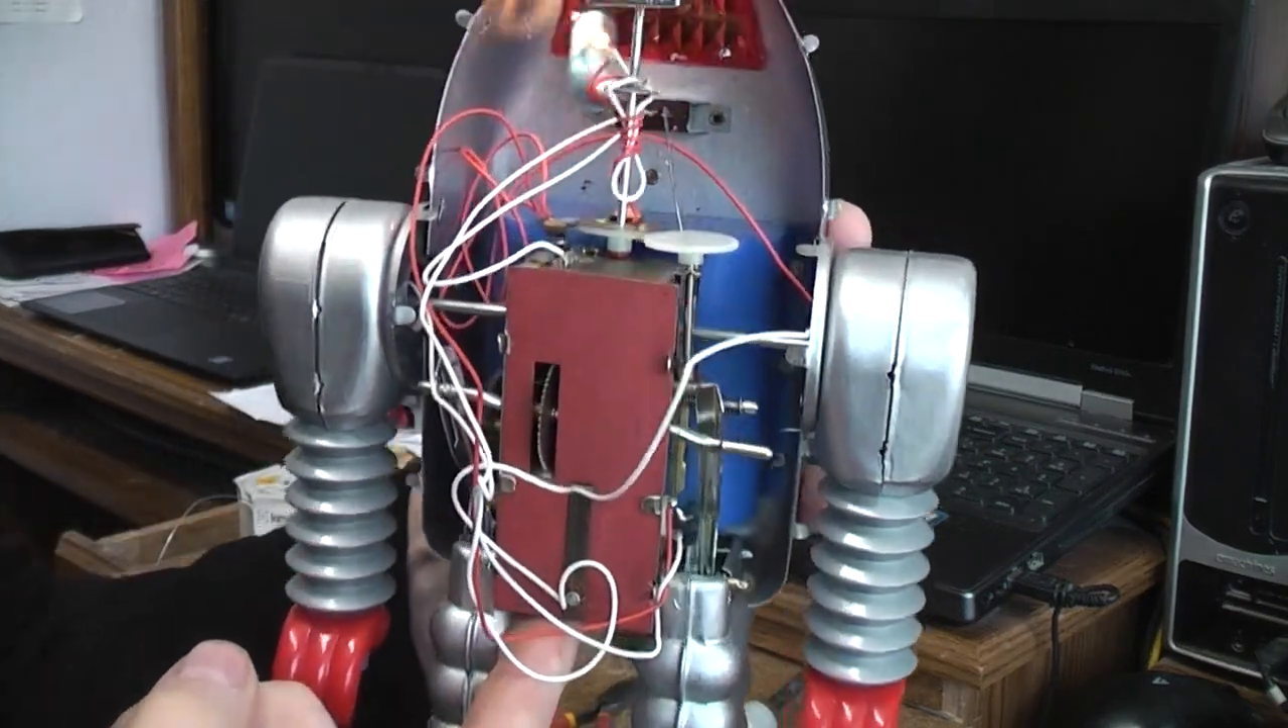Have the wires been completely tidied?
No.